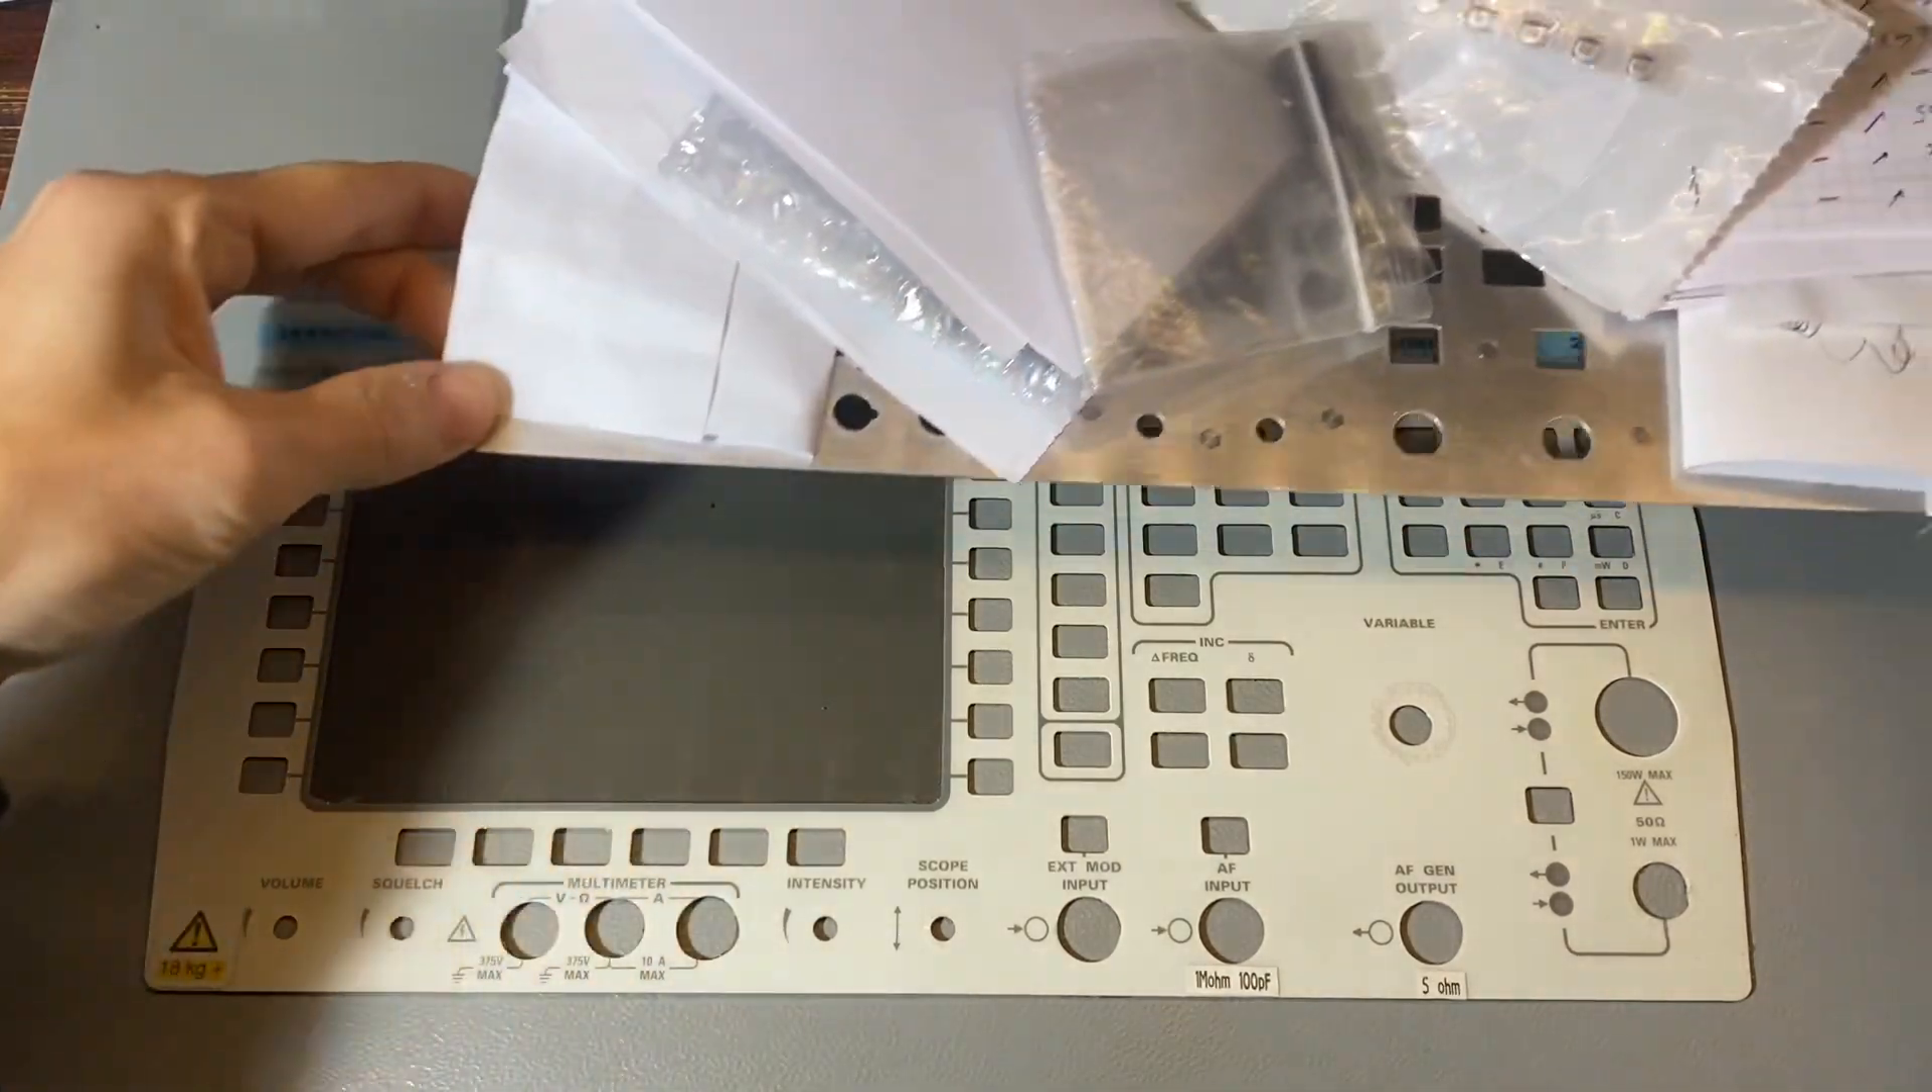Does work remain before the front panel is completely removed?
No.